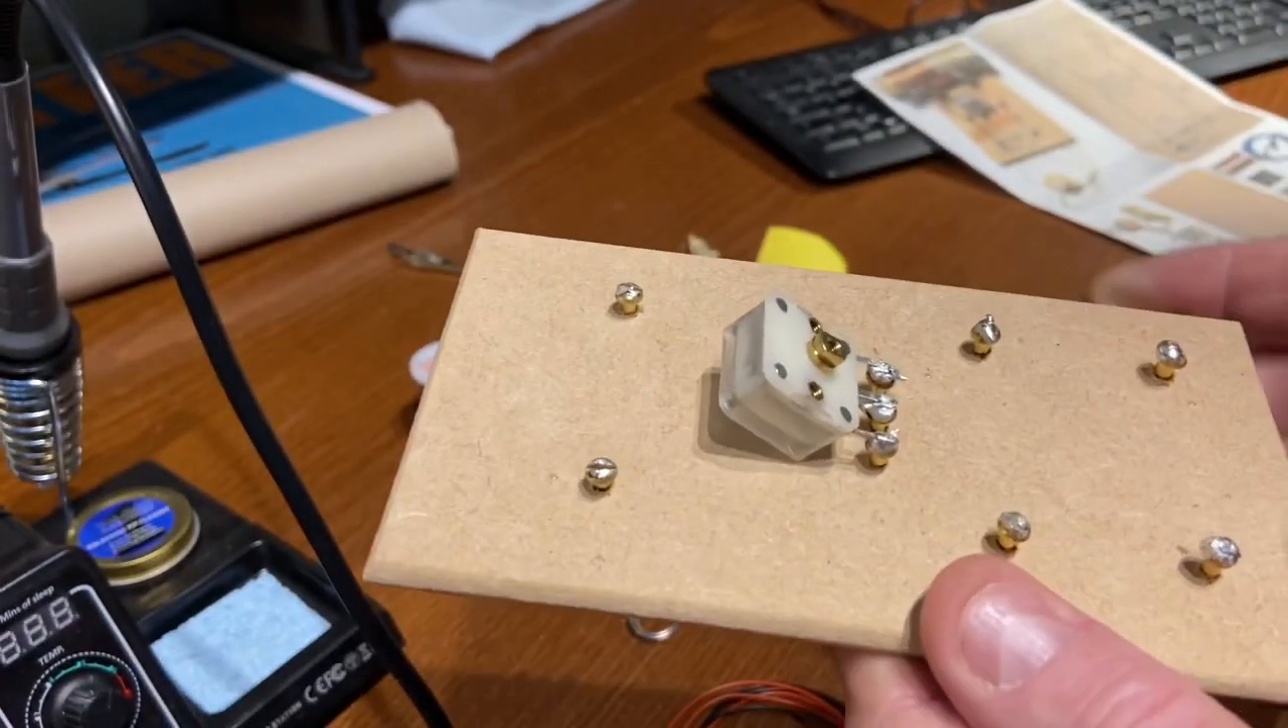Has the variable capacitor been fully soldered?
Yes.